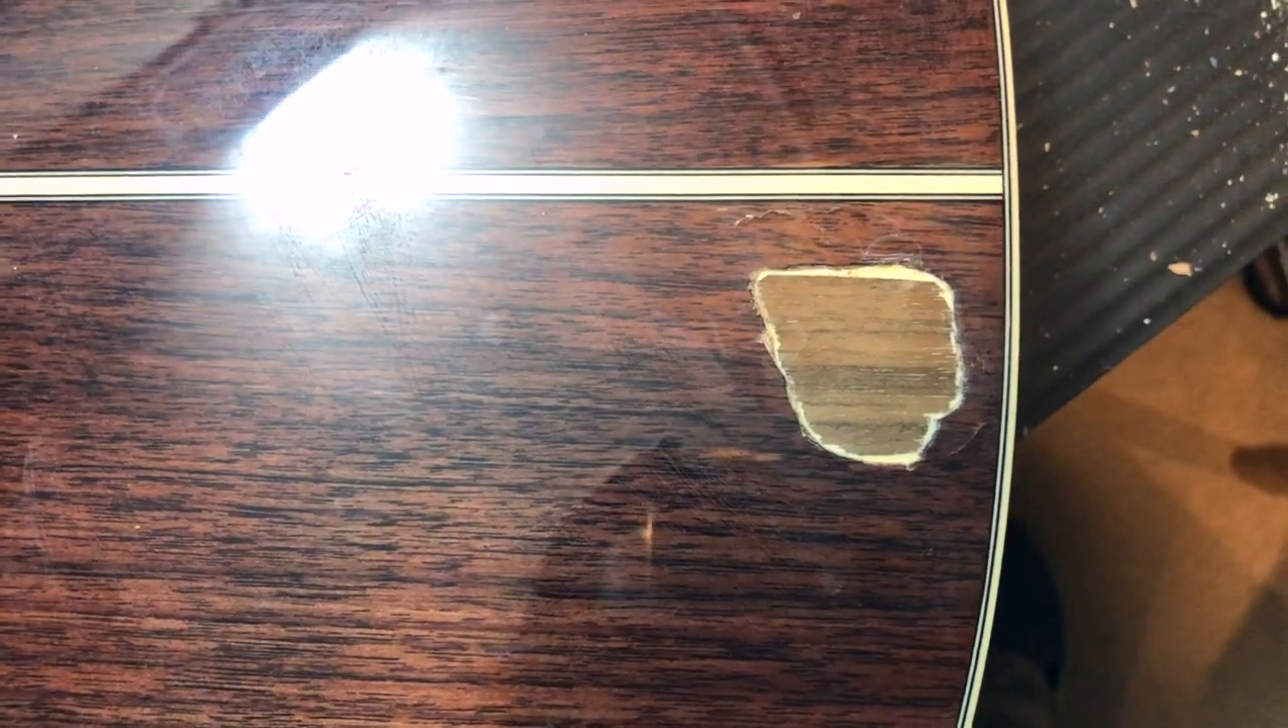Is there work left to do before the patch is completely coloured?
Yes.